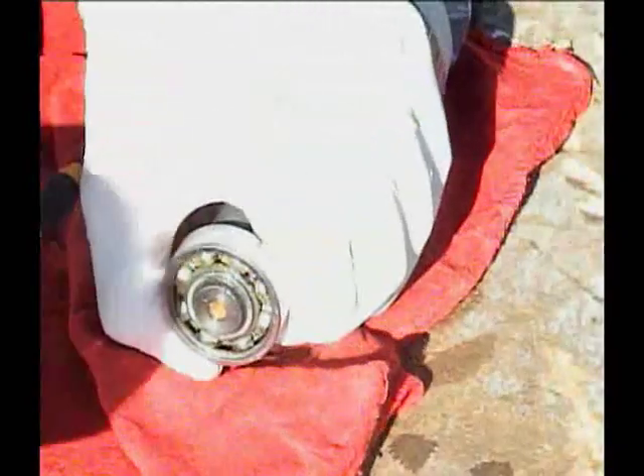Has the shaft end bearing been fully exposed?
Yes.